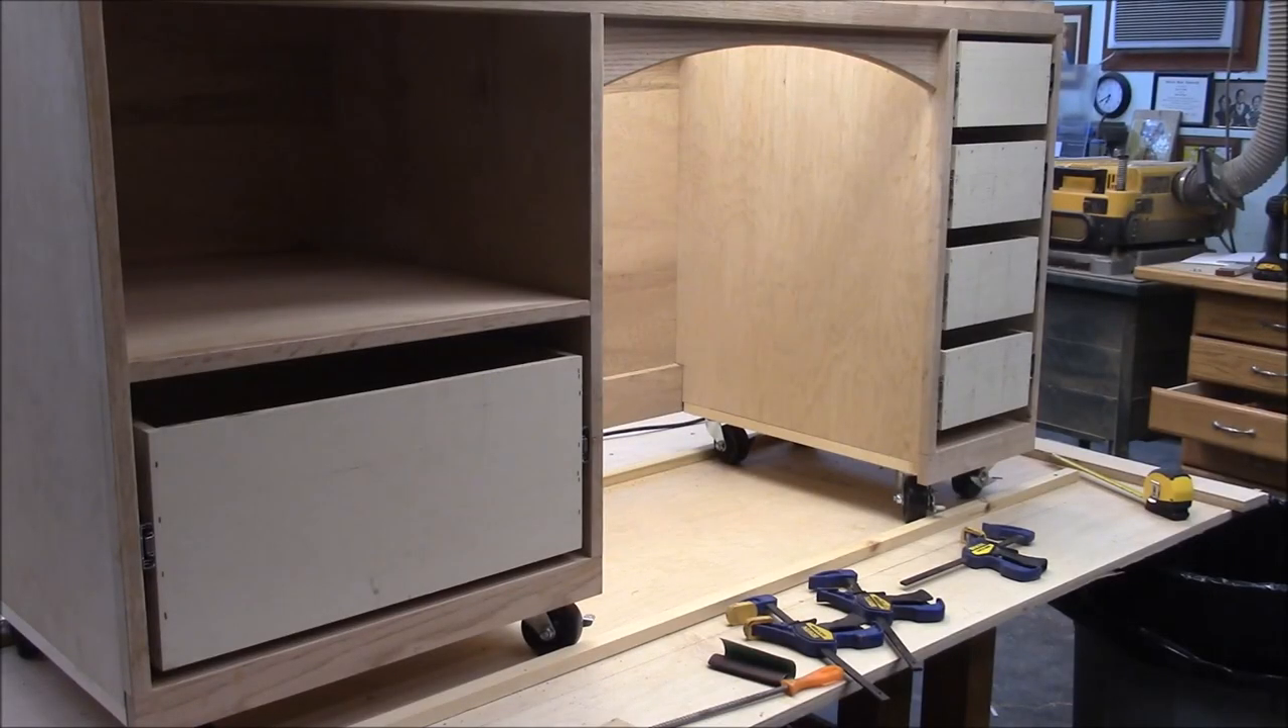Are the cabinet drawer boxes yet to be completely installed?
No.